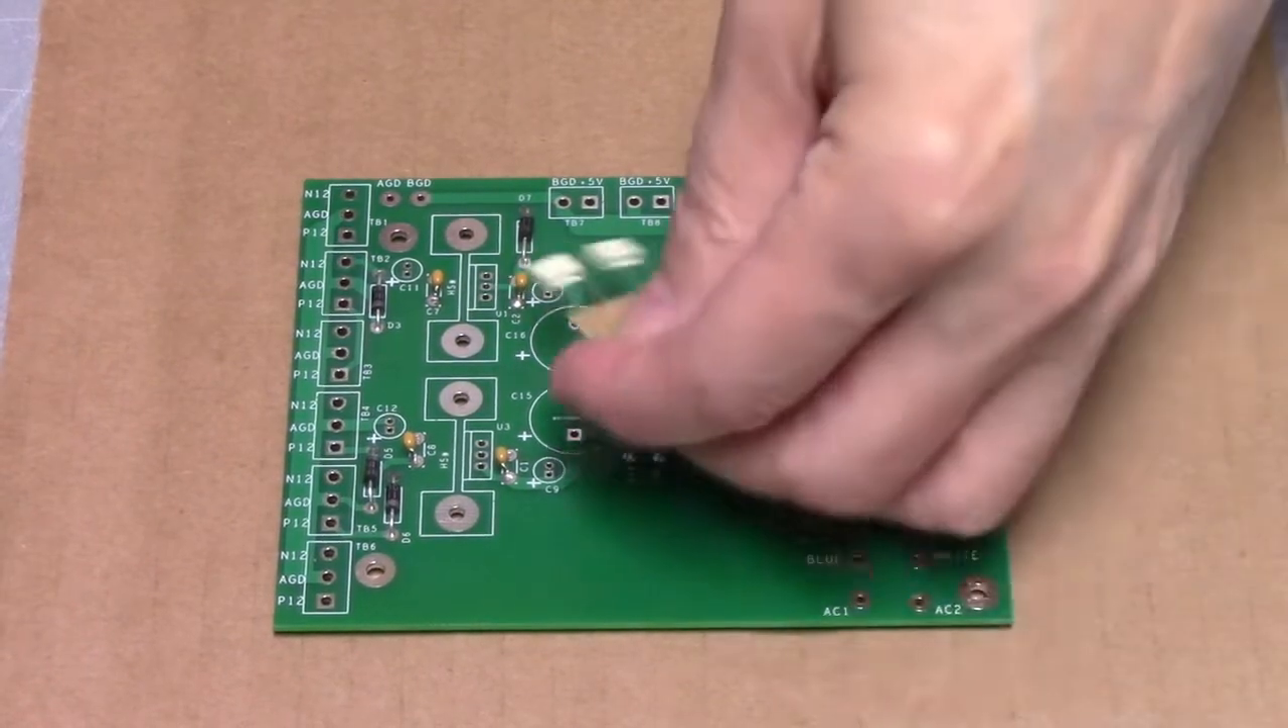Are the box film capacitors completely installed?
No.